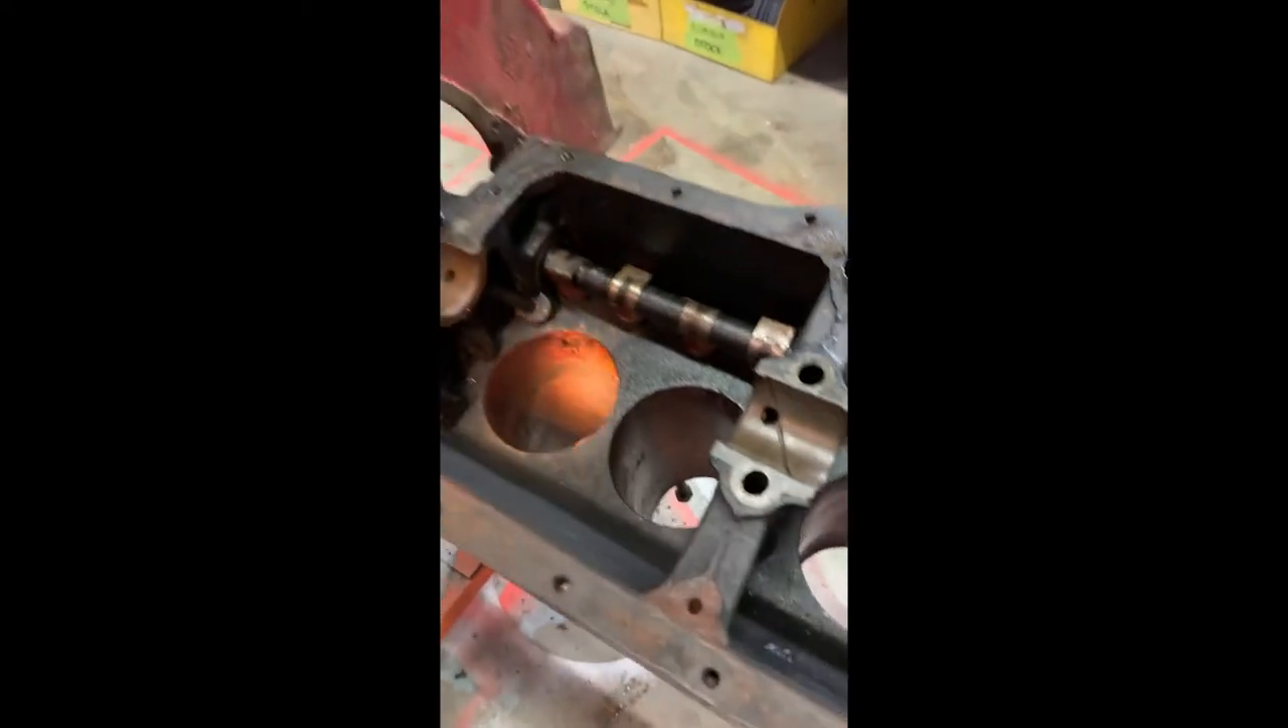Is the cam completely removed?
No.